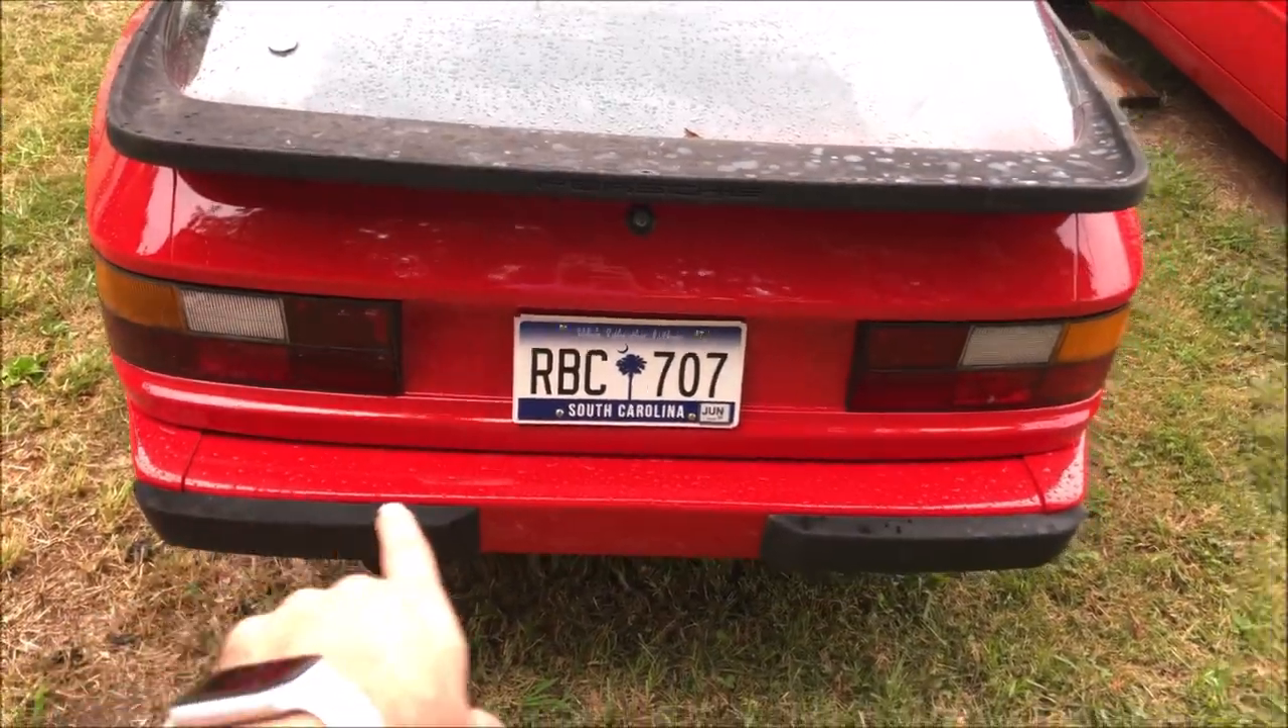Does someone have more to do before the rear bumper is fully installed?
No.